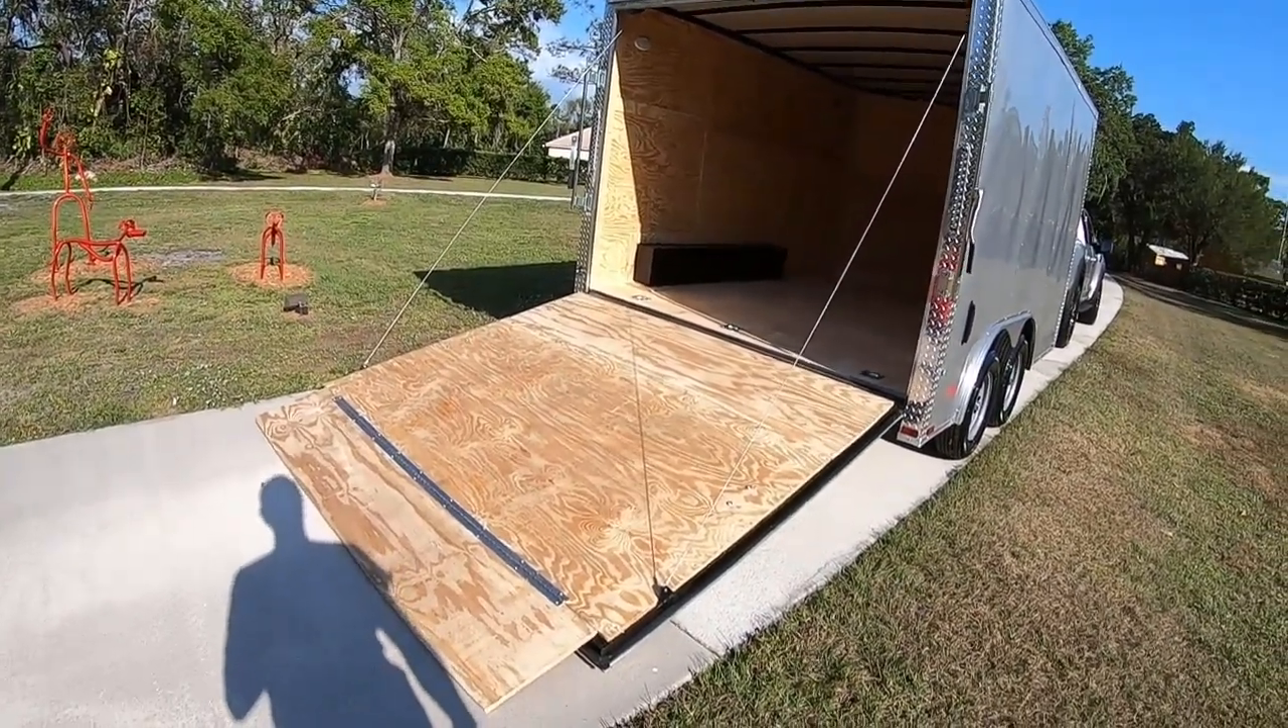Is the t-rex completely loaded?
No.